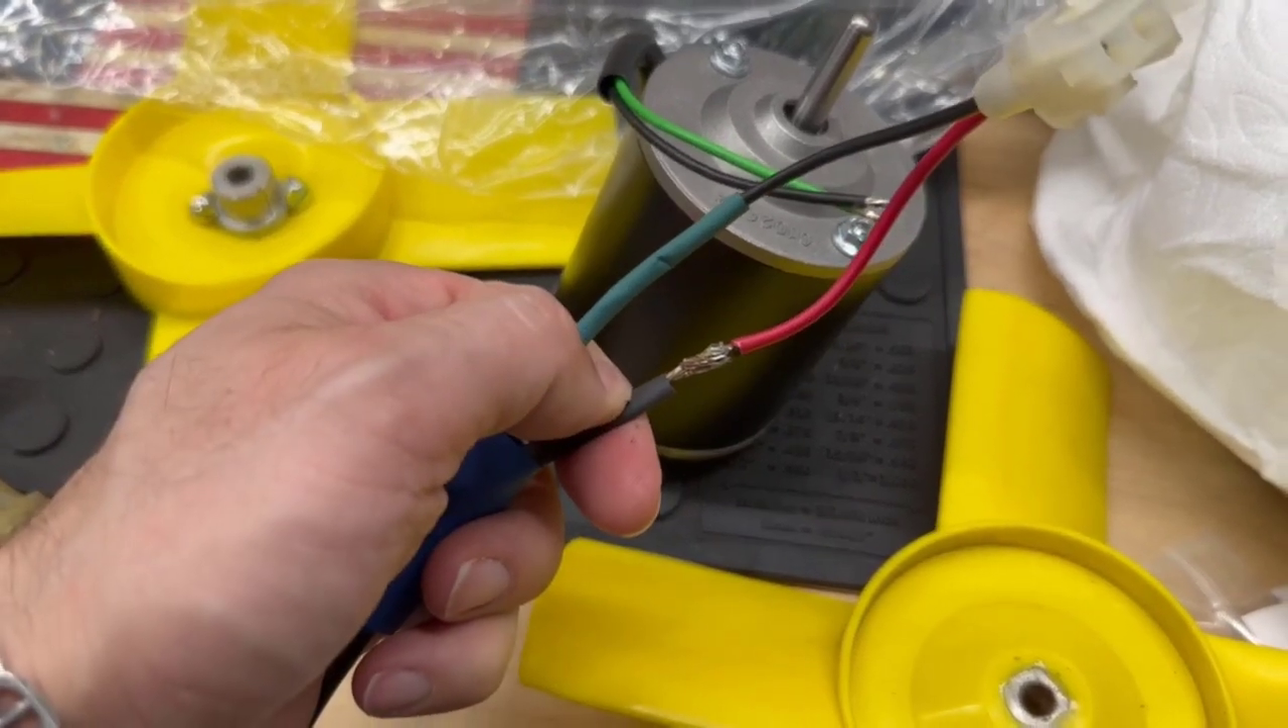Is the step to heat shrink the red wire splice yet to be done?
Yes.